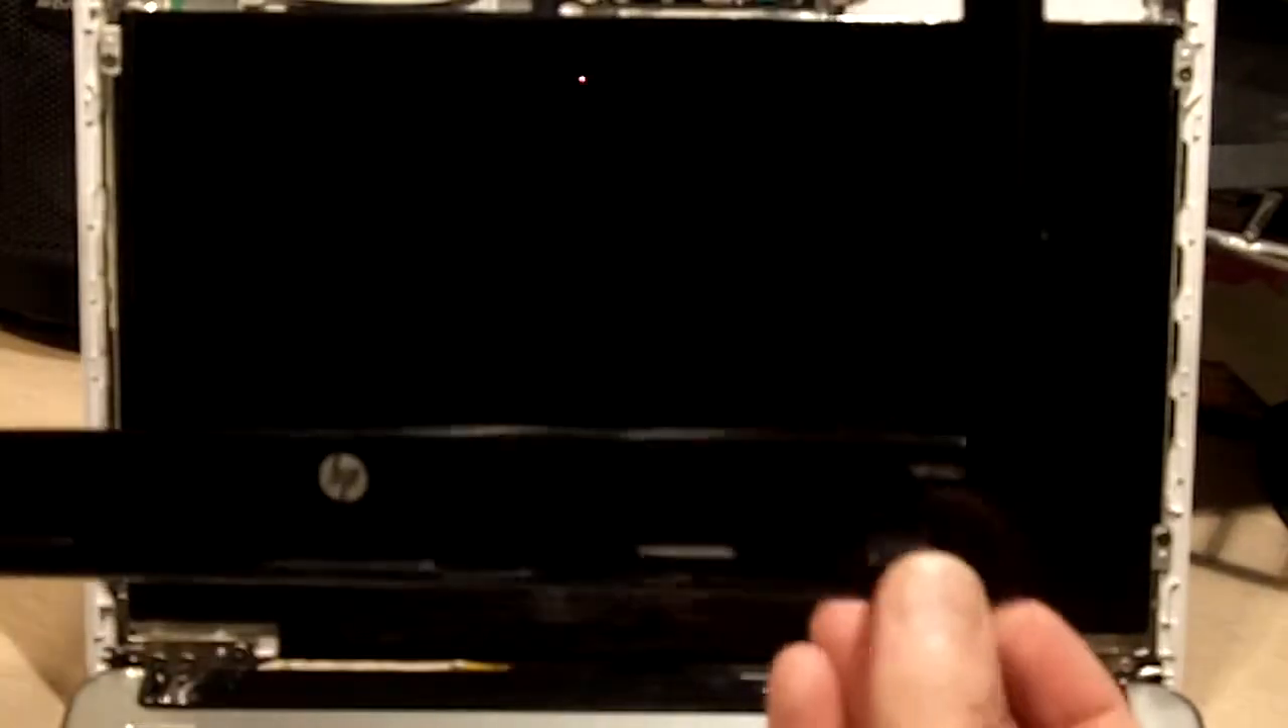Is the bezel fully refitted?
No.